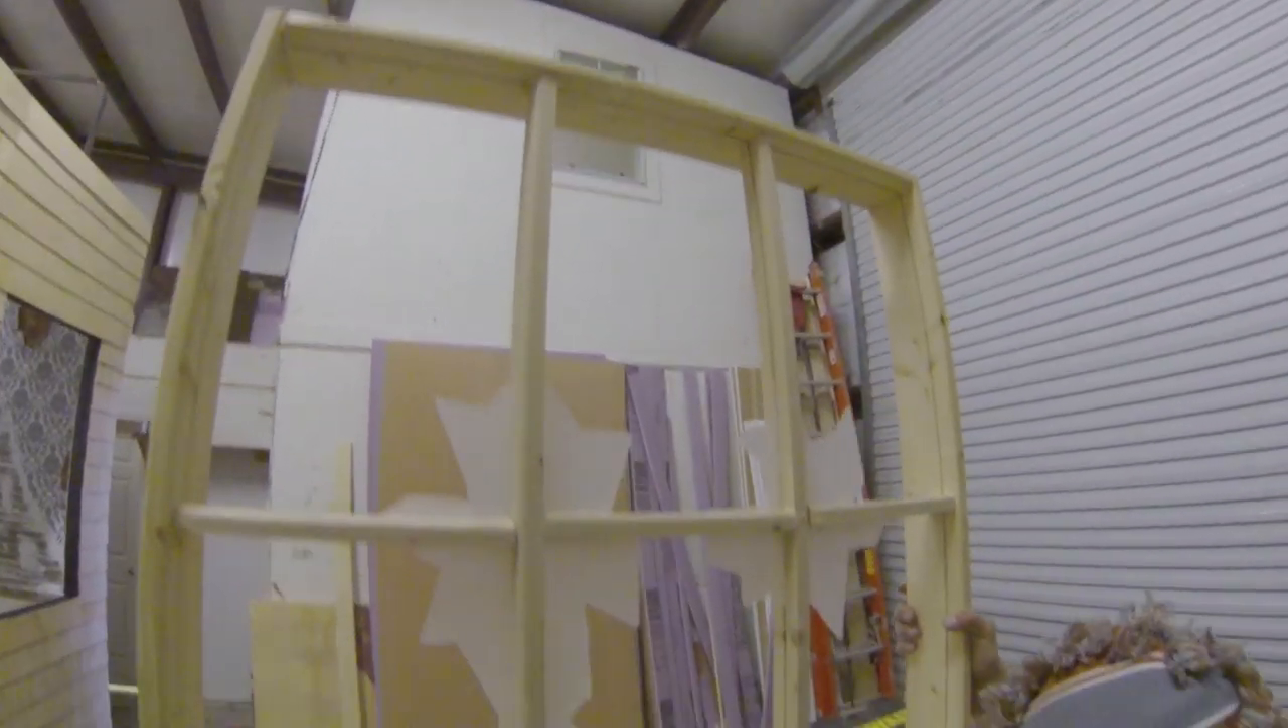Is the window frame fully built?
Yes.